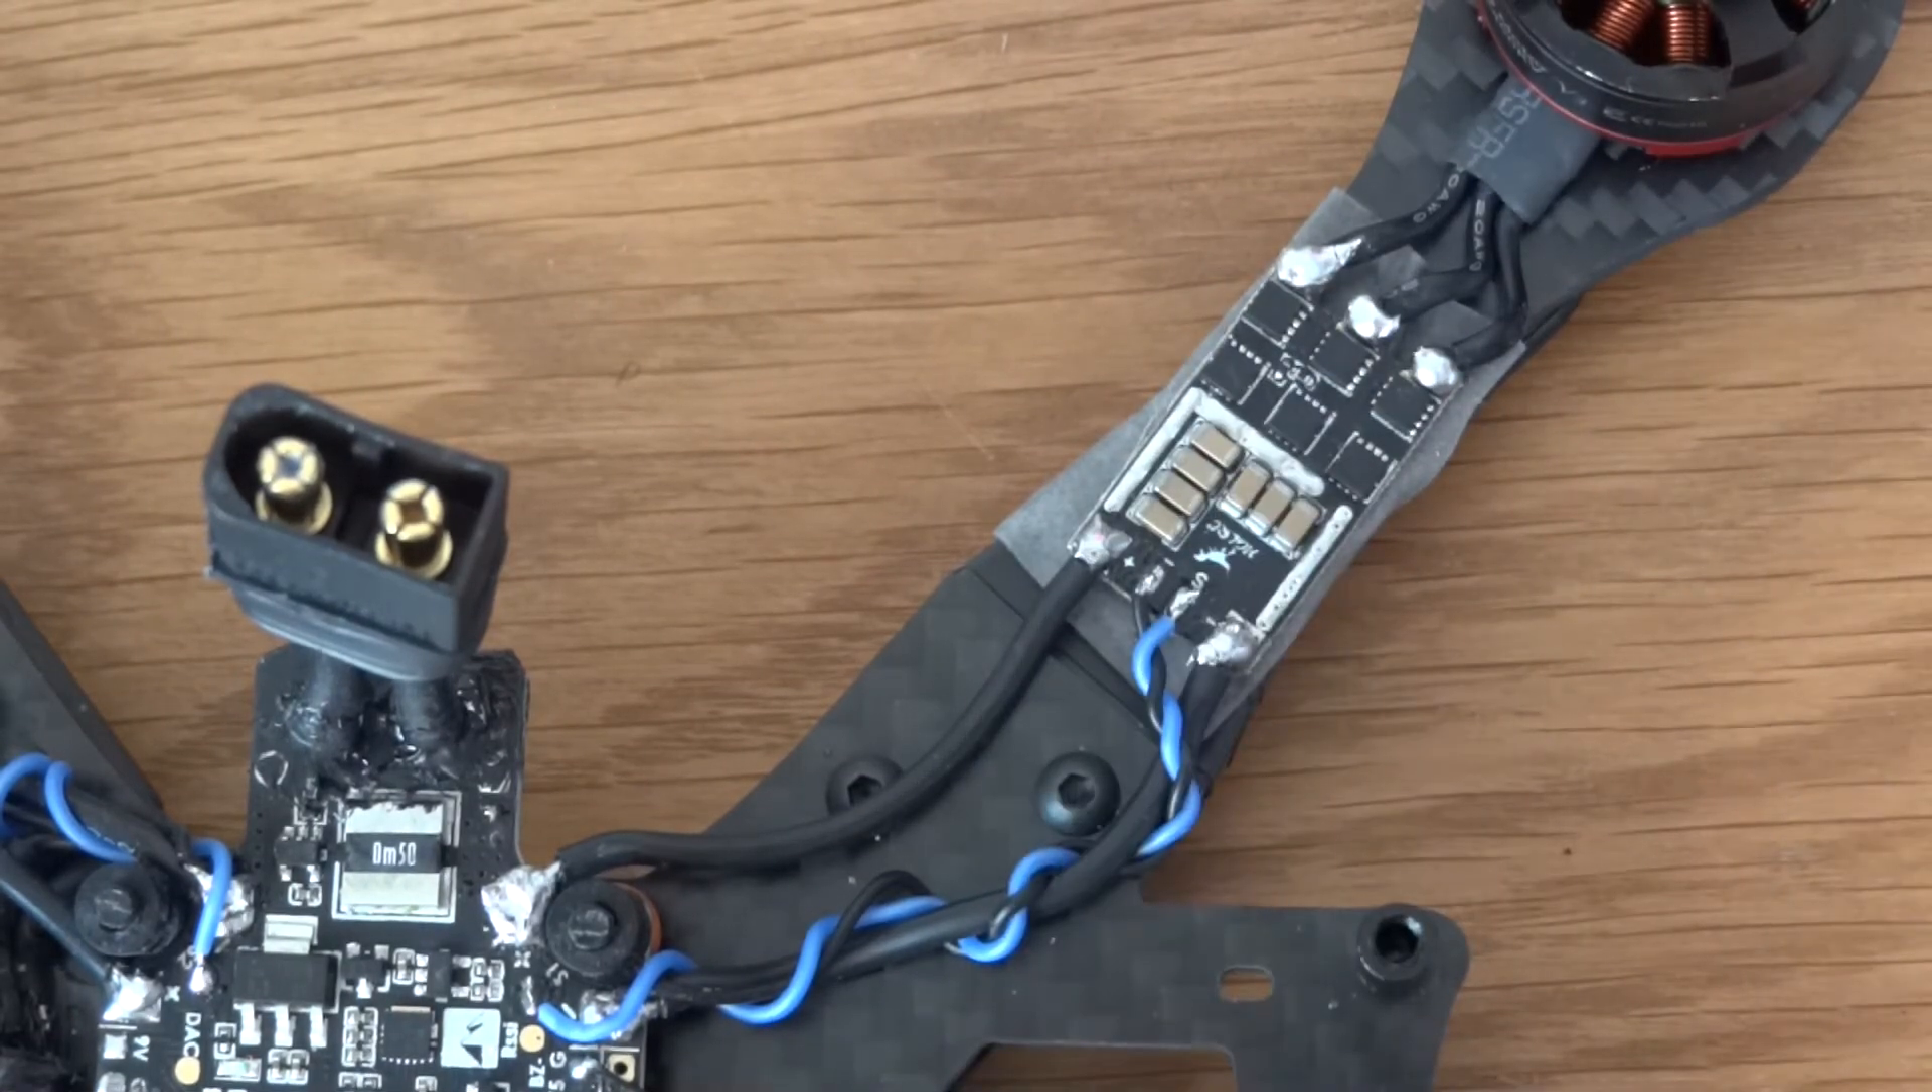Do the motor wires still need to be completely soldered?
No.